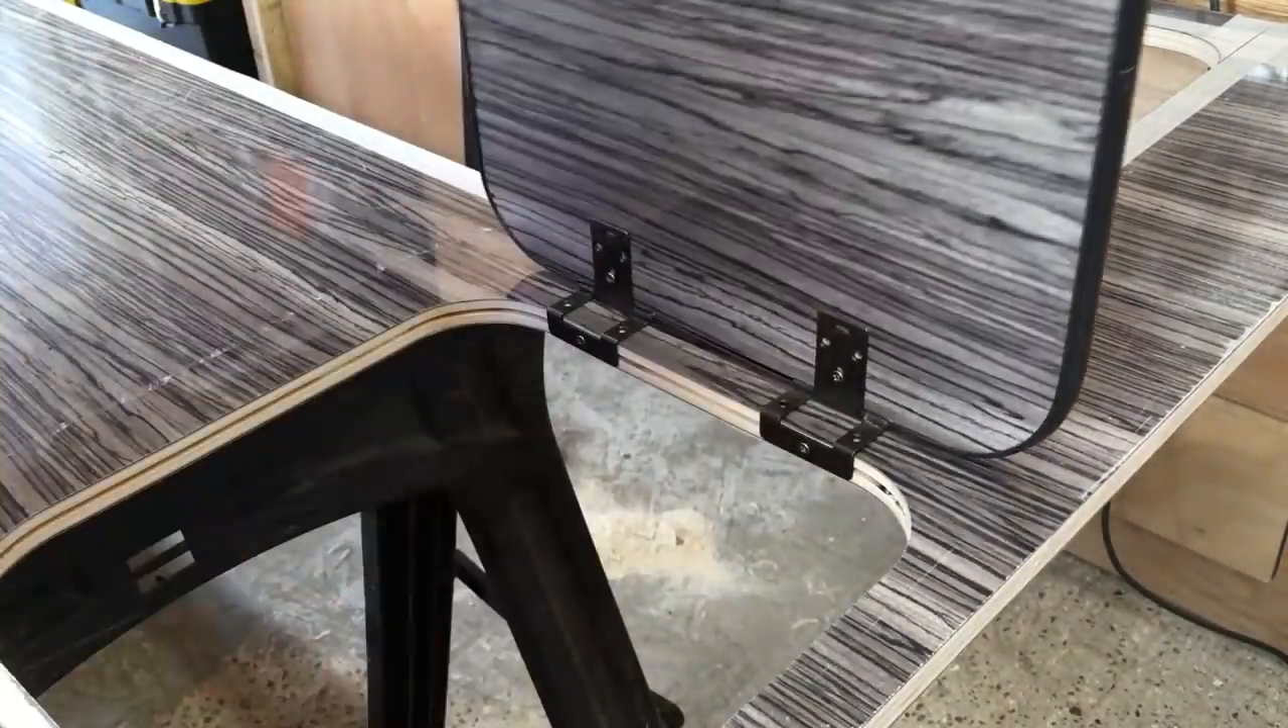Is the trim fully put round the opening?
No.